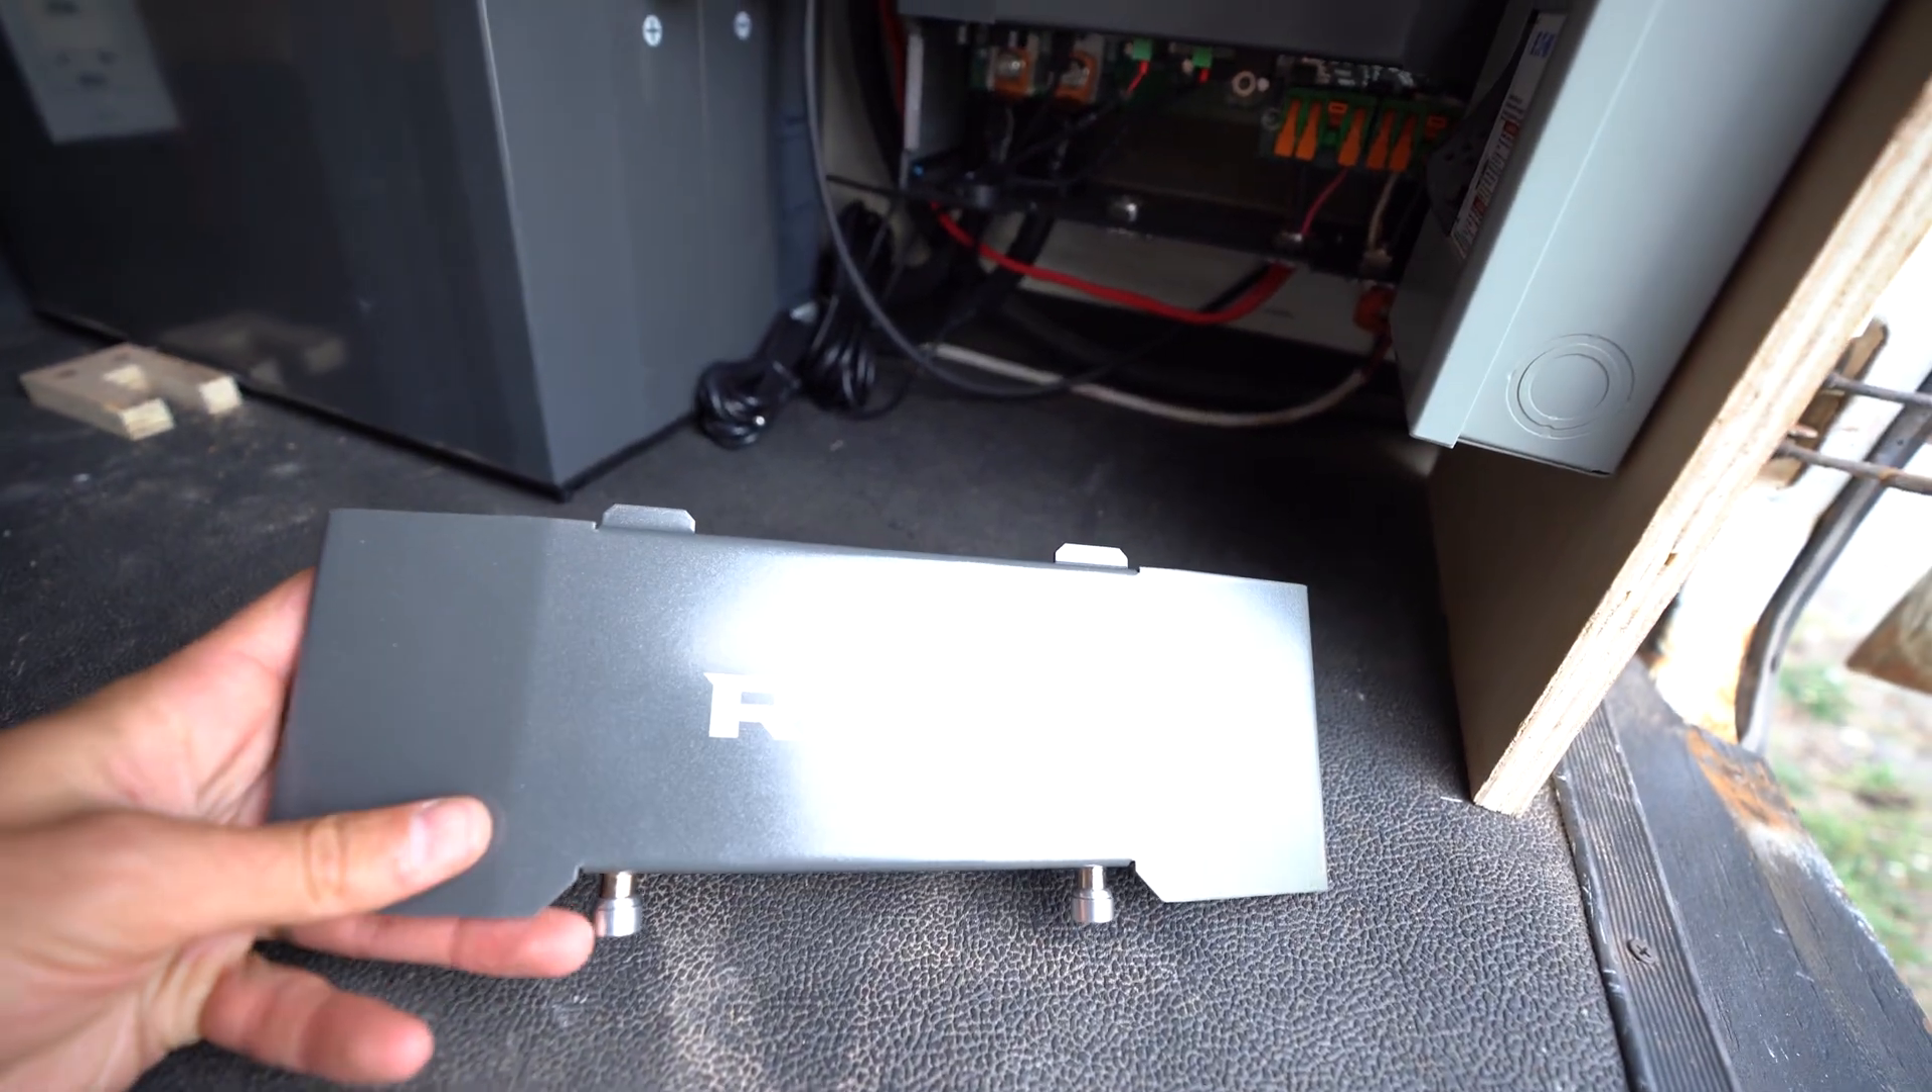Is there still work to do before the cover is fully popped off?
No.